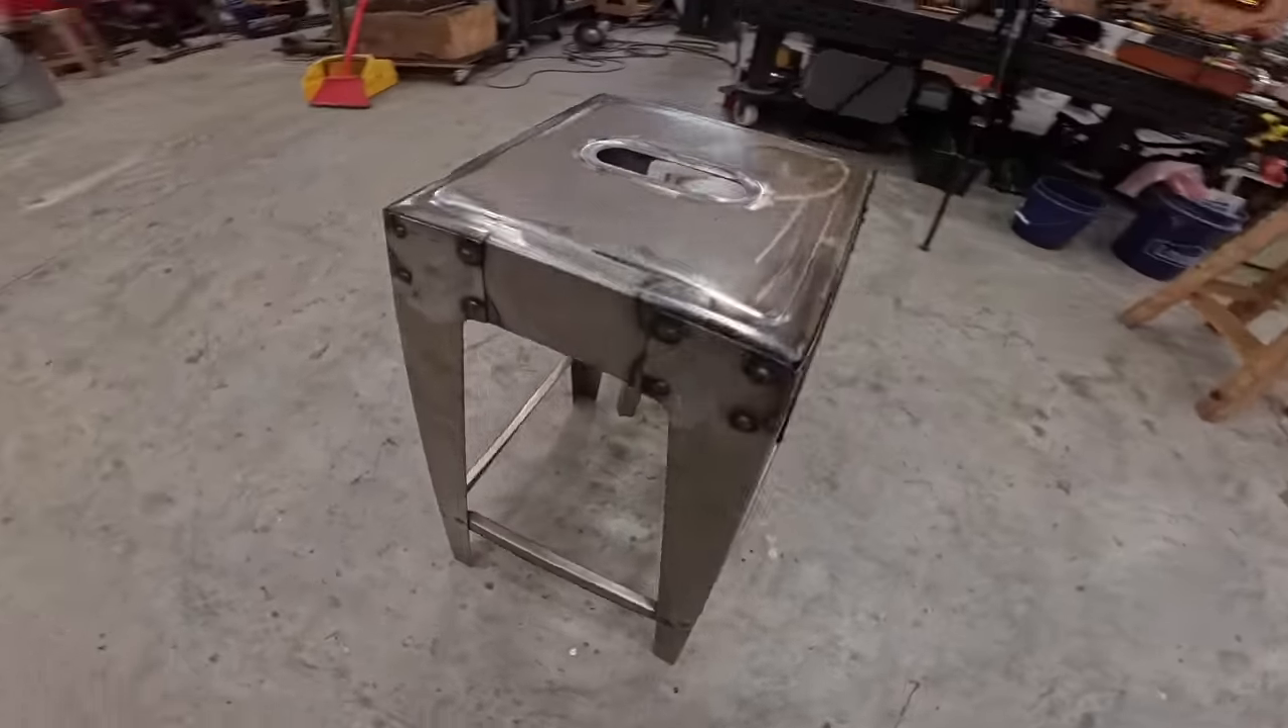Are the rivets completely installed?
Yes.